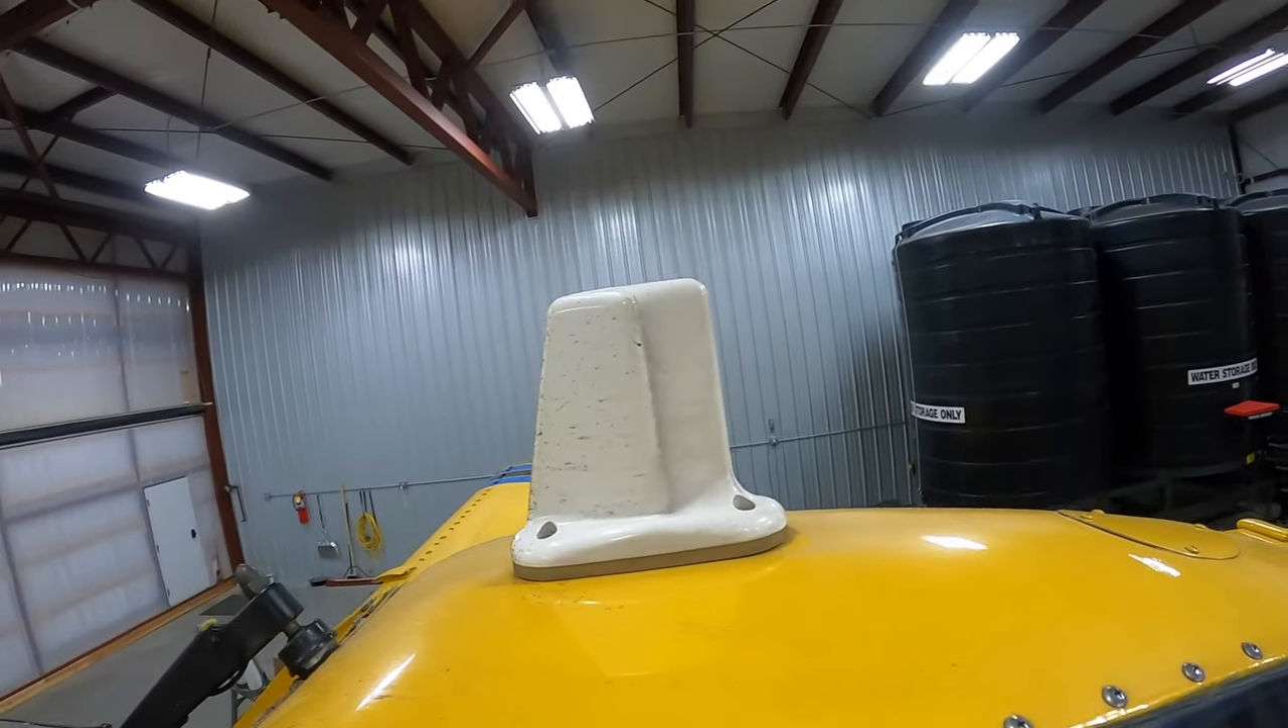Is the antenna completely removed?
No.